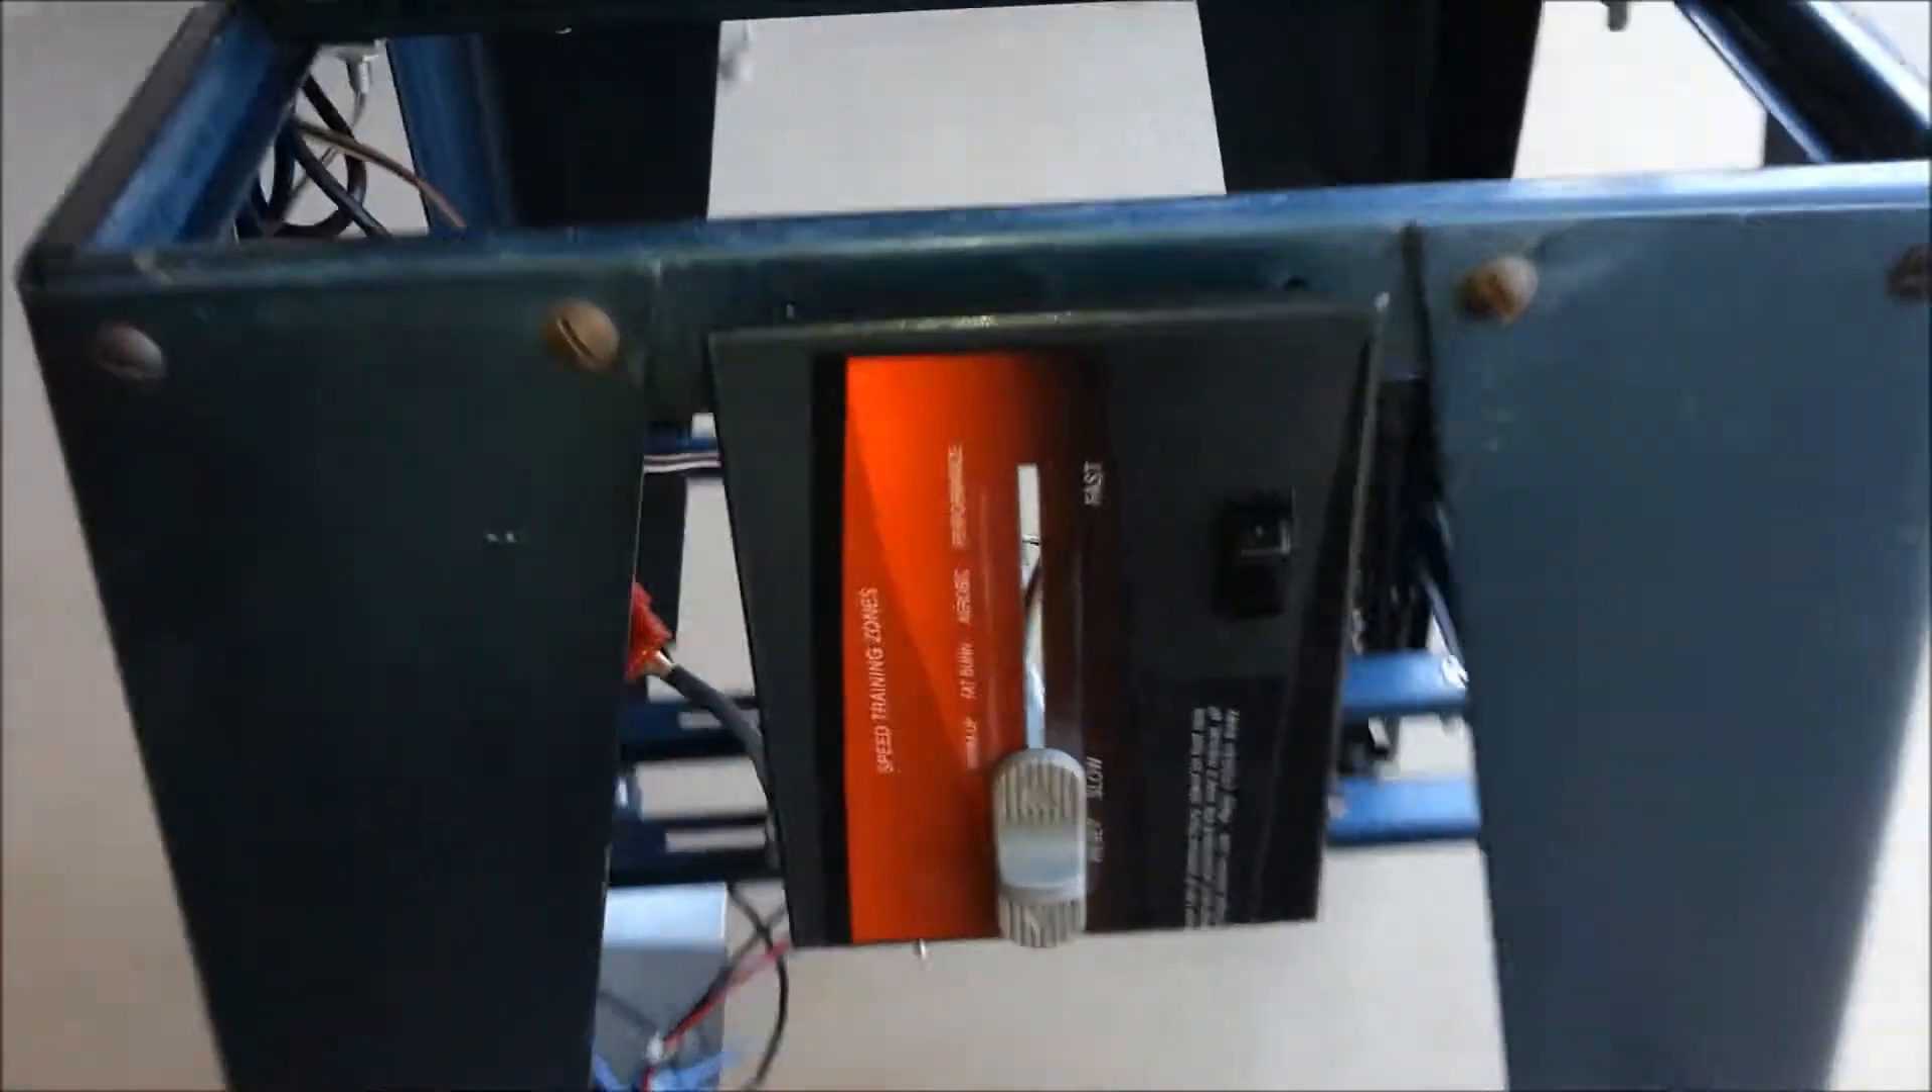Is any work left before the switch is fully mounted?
No.